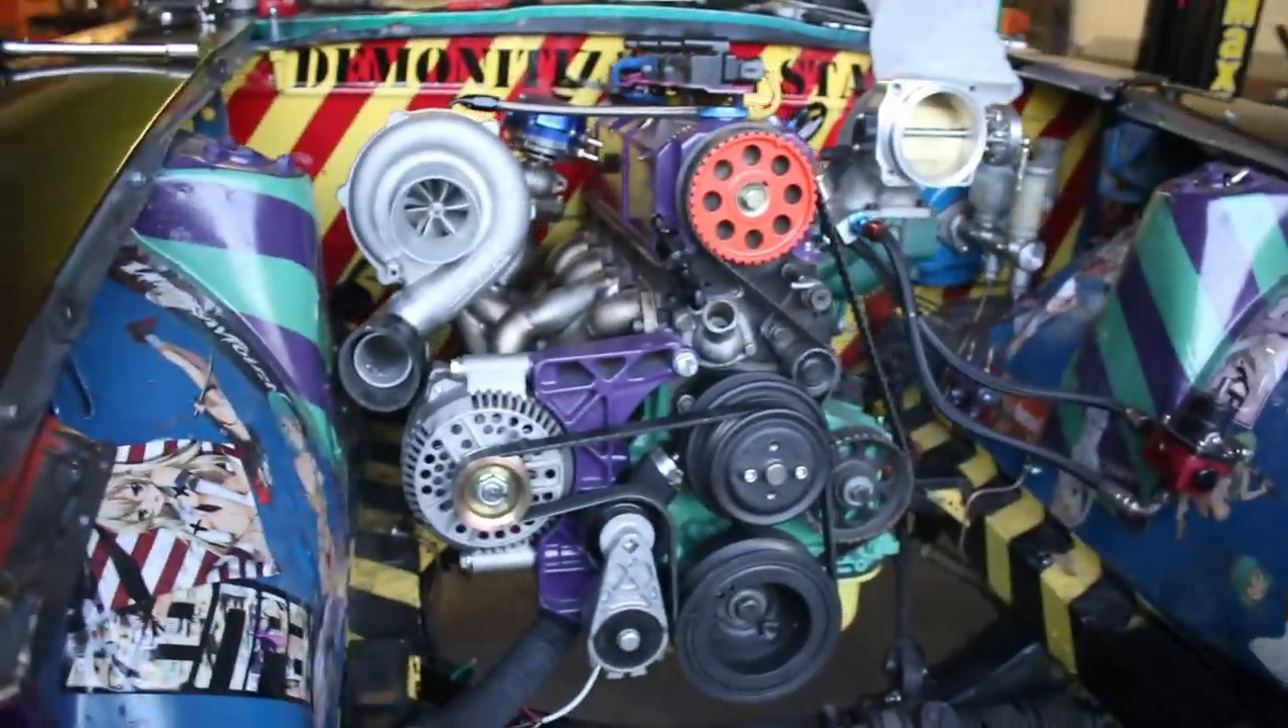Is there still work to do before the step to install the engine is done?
No.